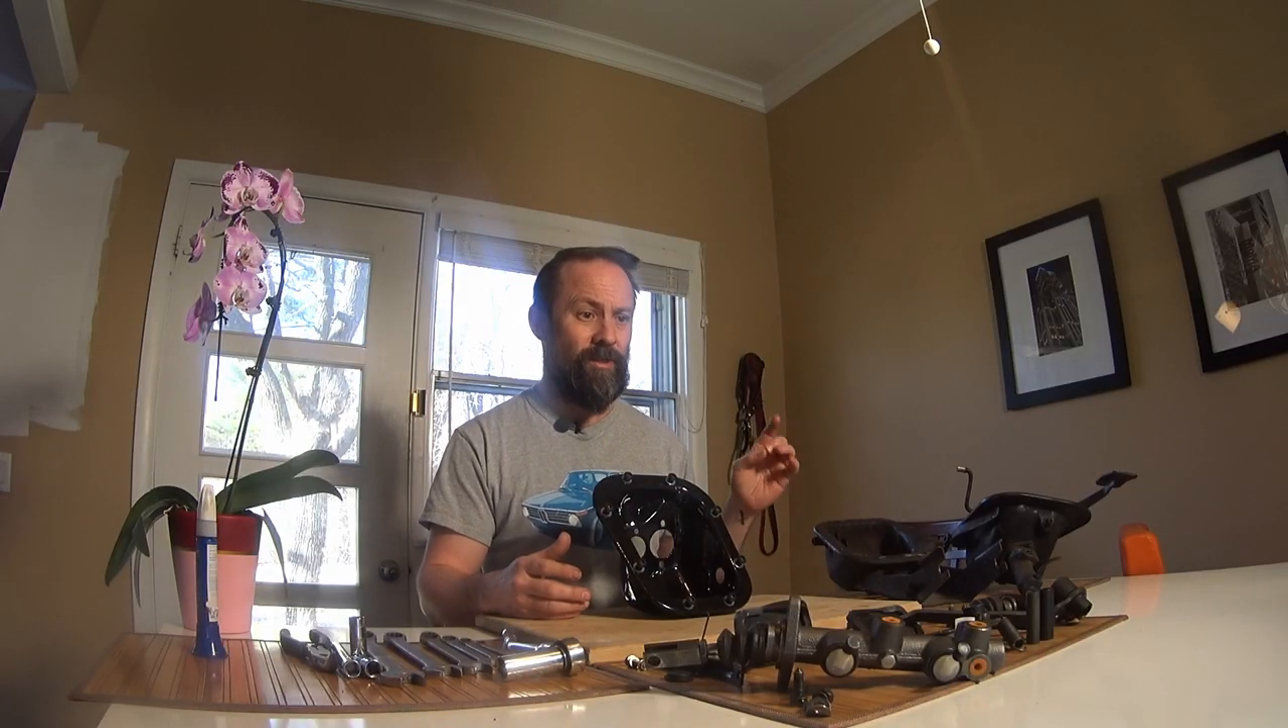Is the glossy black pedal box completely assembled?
No.